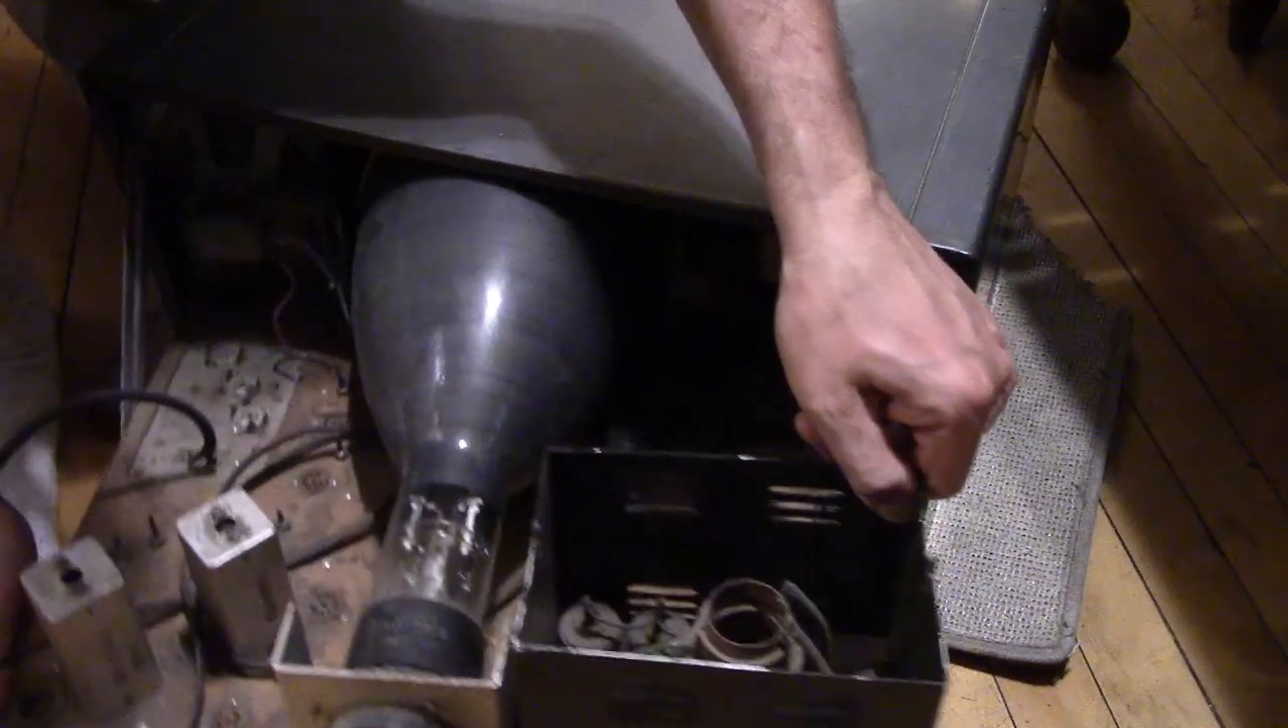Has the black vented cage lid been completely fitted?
No.